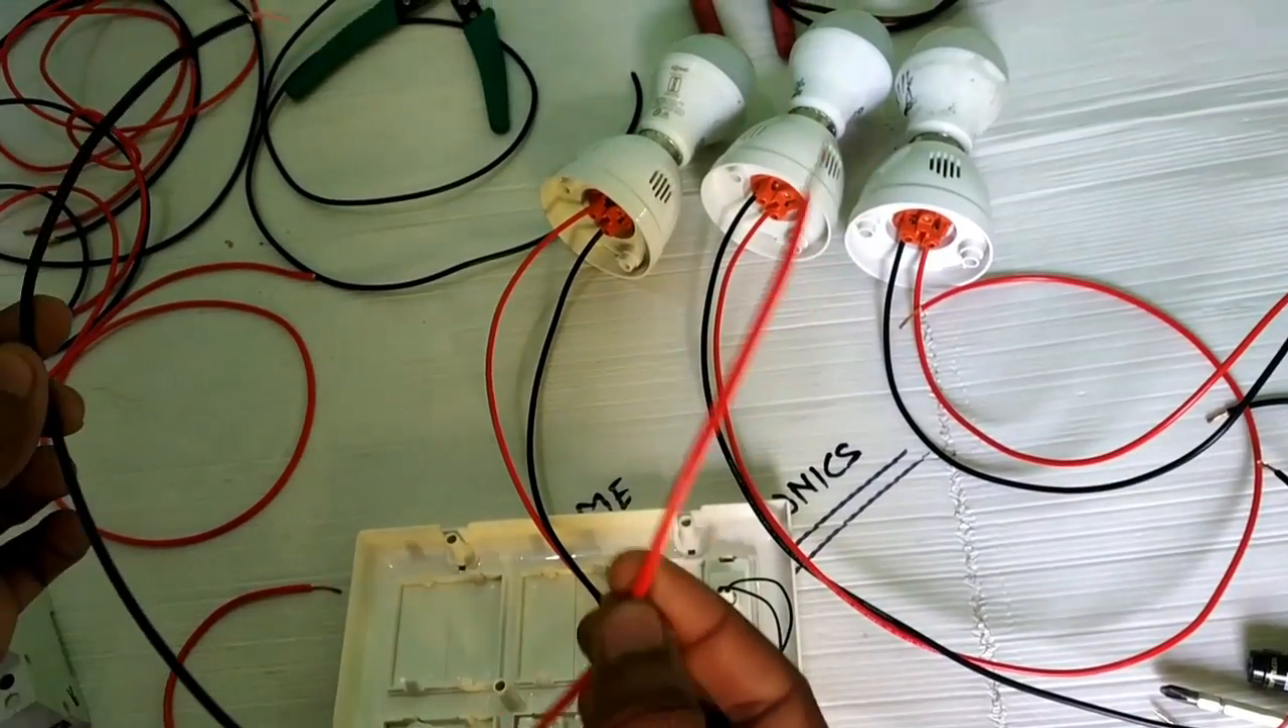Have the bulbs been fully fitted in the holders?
Yes.